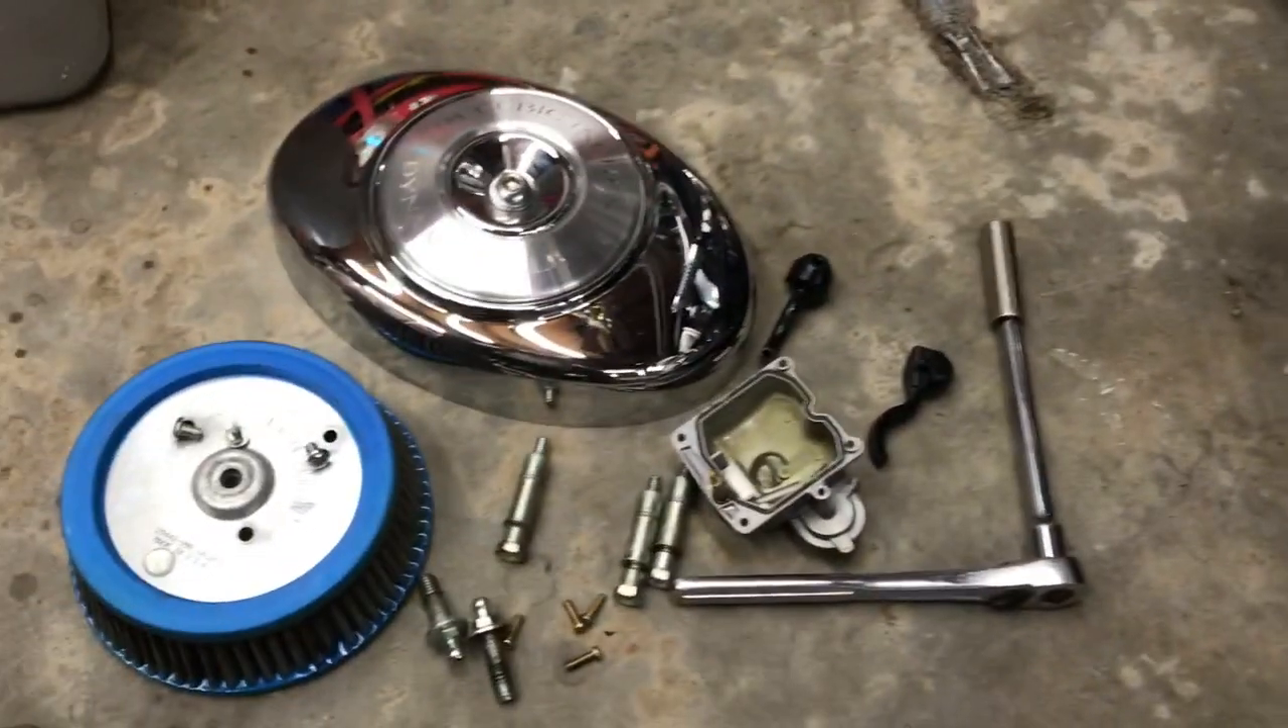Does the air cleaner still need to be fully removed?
No.